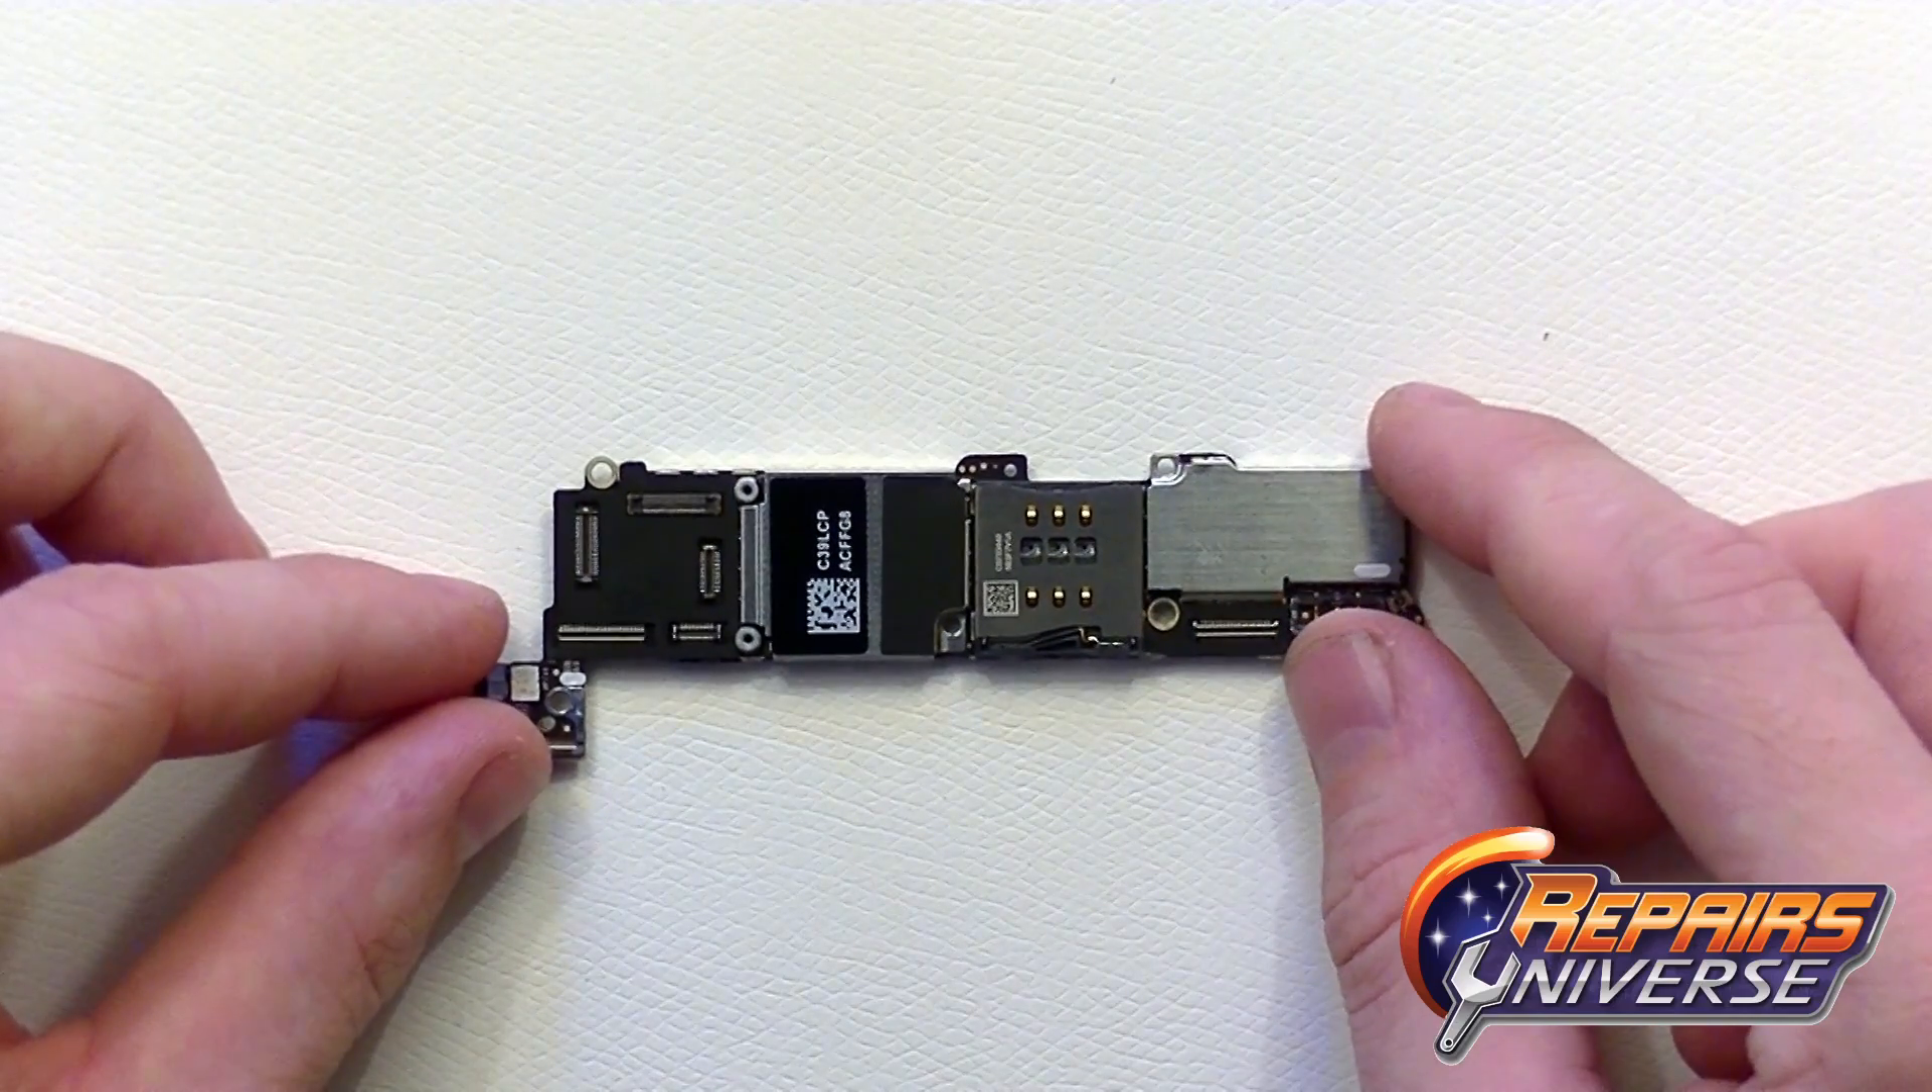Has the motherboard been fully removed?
Yes.